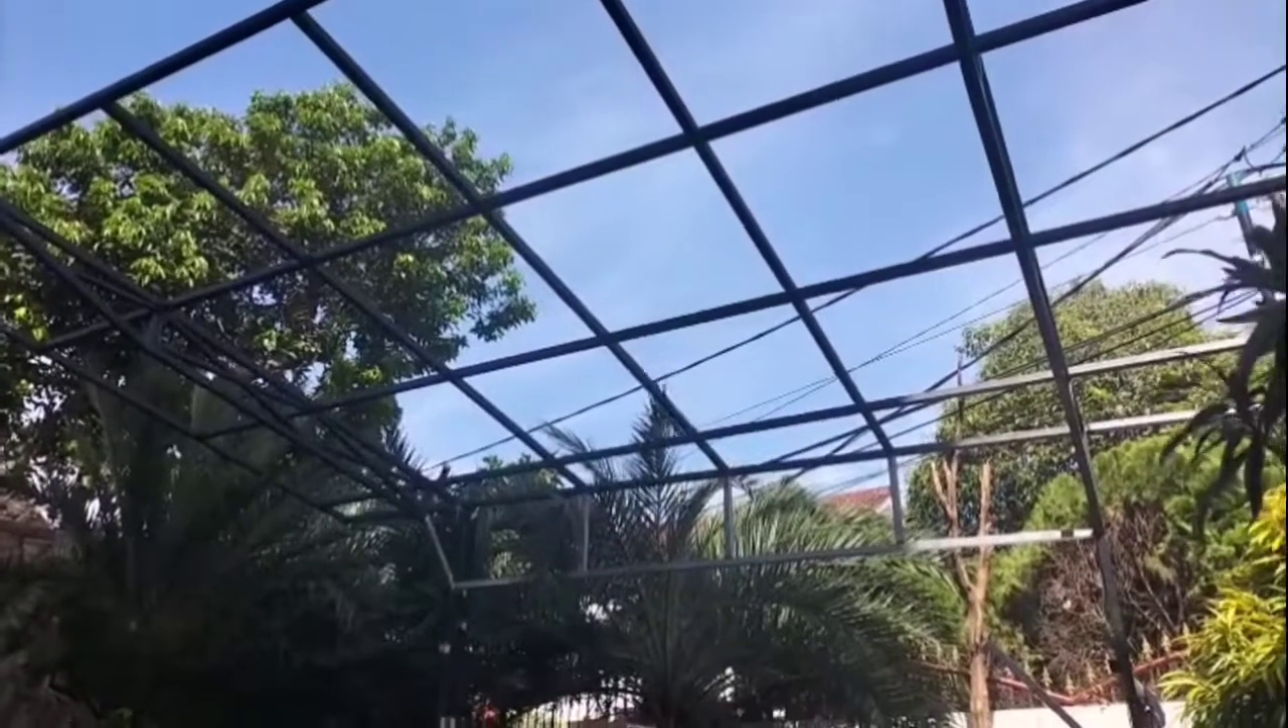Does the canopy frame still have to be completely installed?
No.